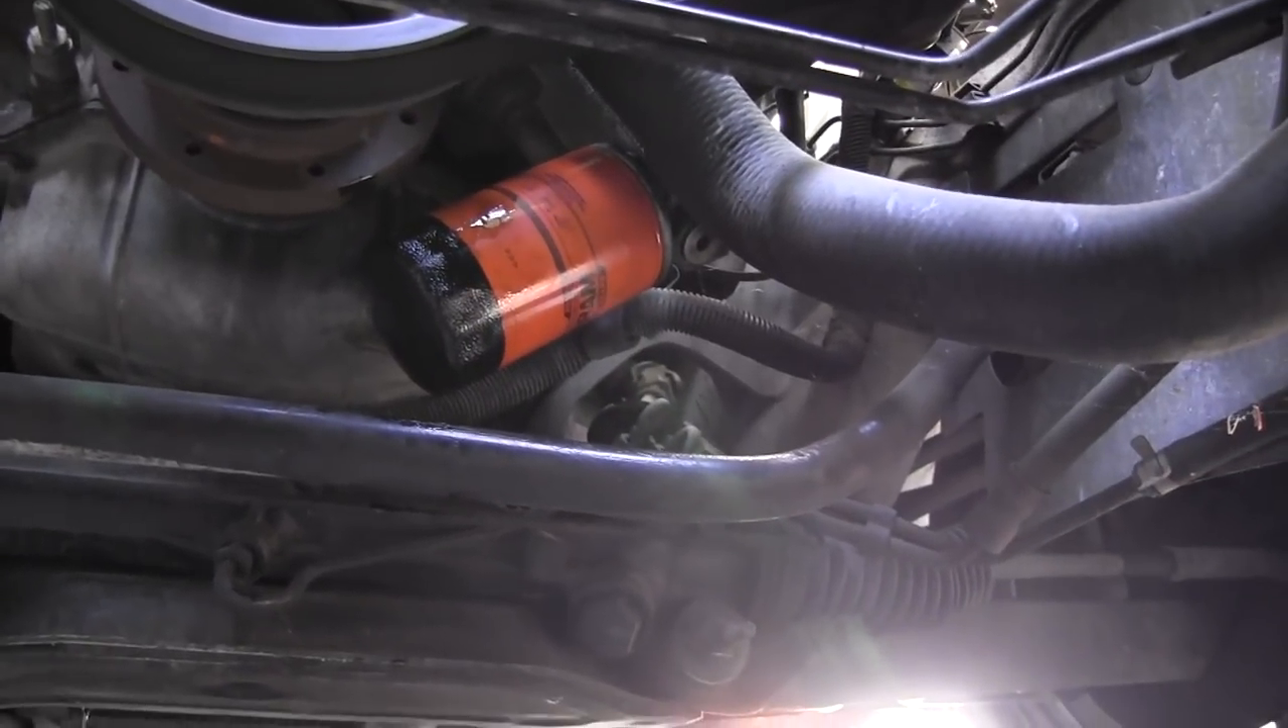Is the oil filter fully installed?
Yes.